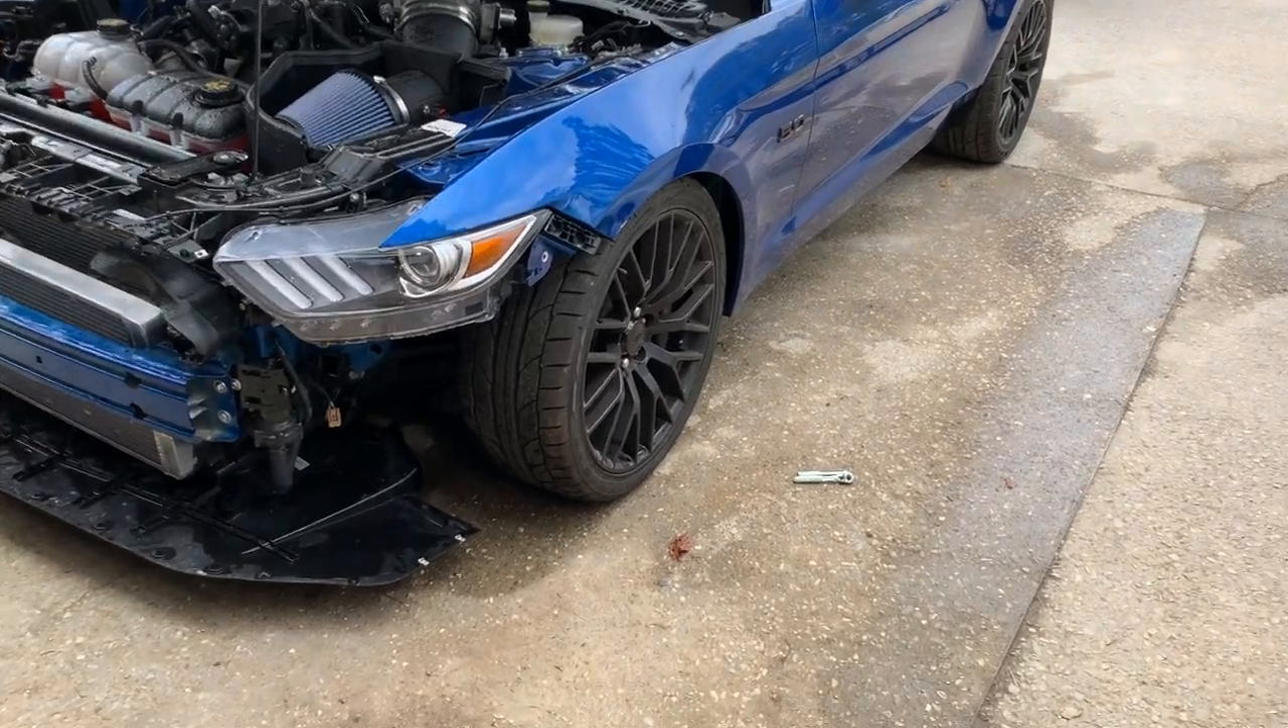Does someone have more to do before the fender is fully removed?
Yes.